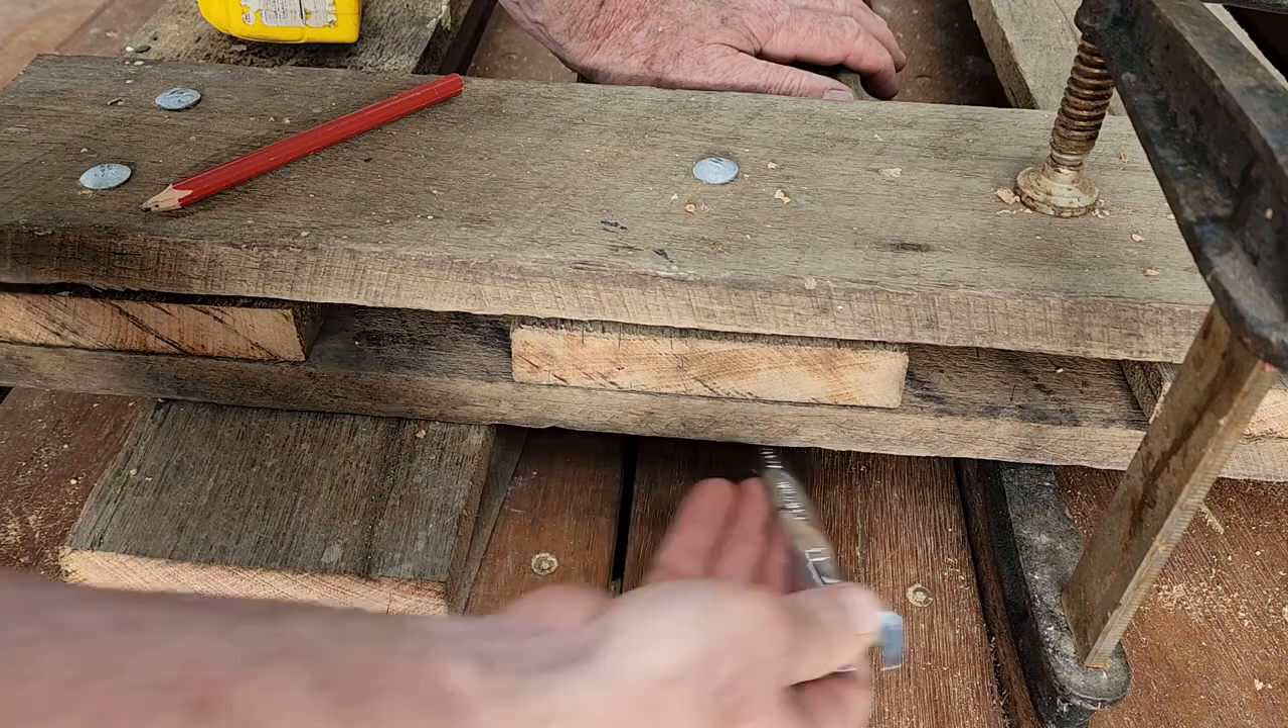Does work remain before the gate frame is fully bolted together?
Yes.